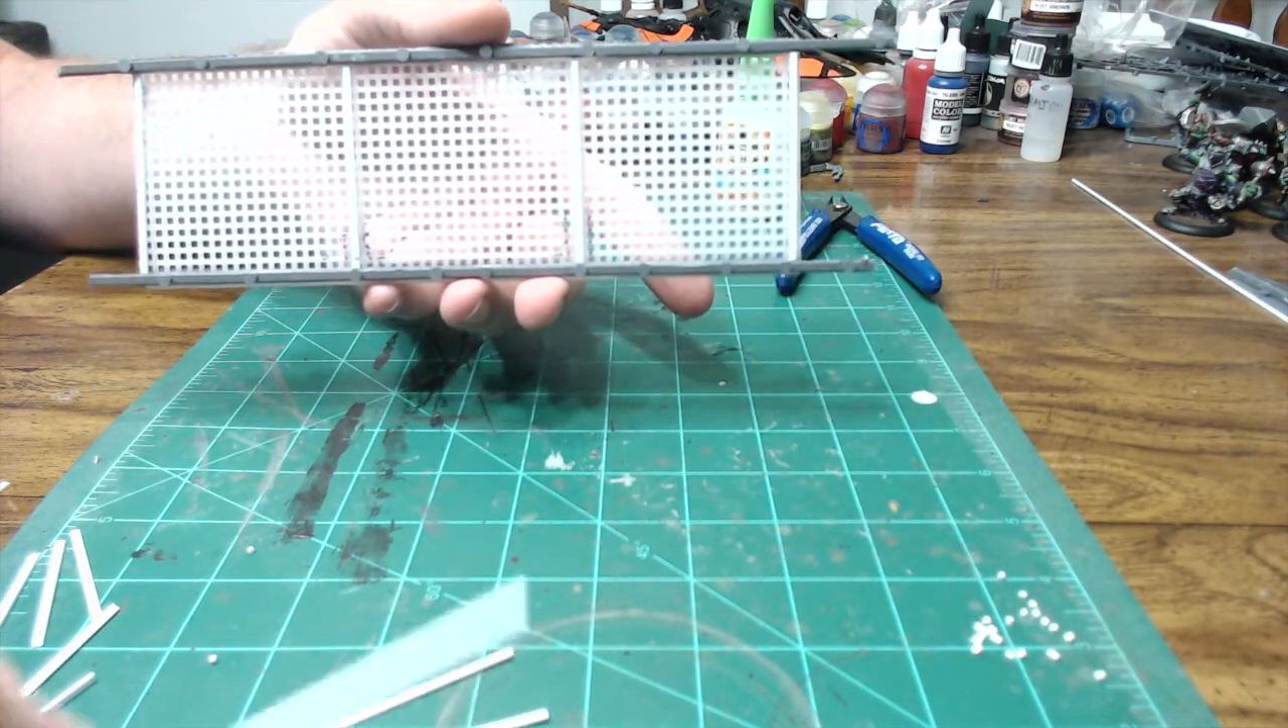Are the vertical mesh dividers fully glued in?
Yes.